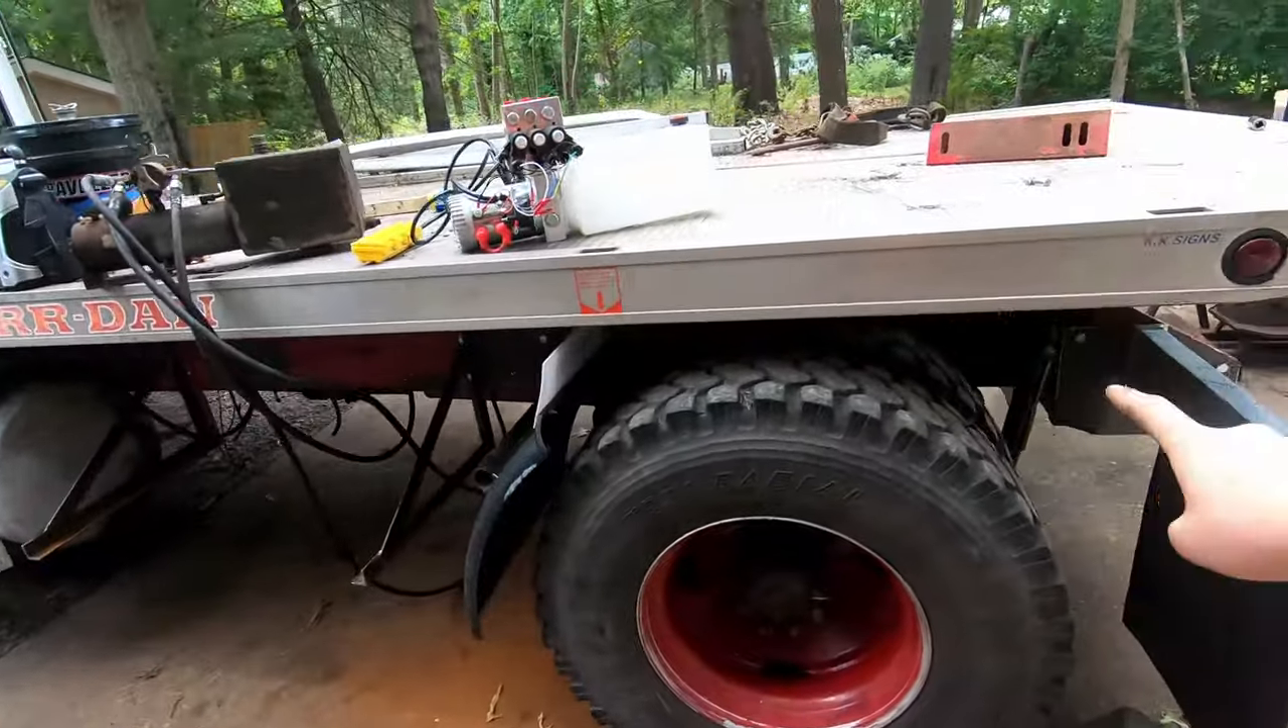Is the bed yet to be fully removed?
Yes.